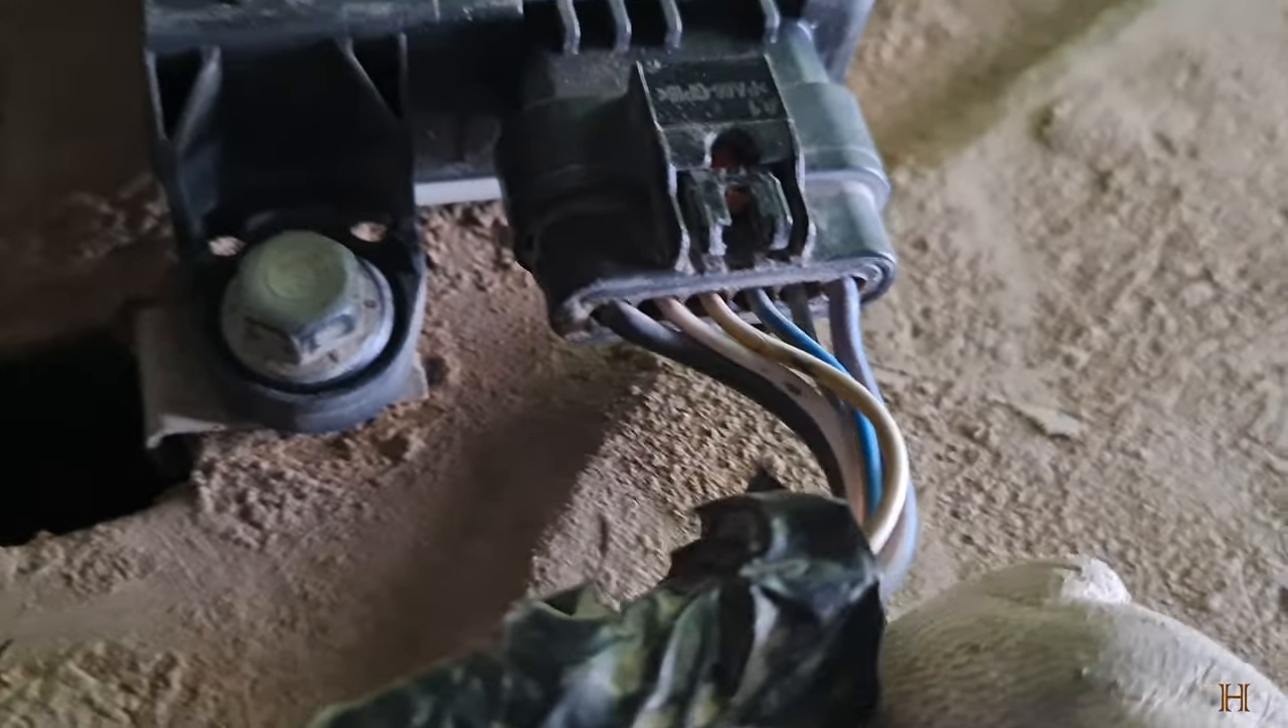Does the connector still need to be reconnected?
No.